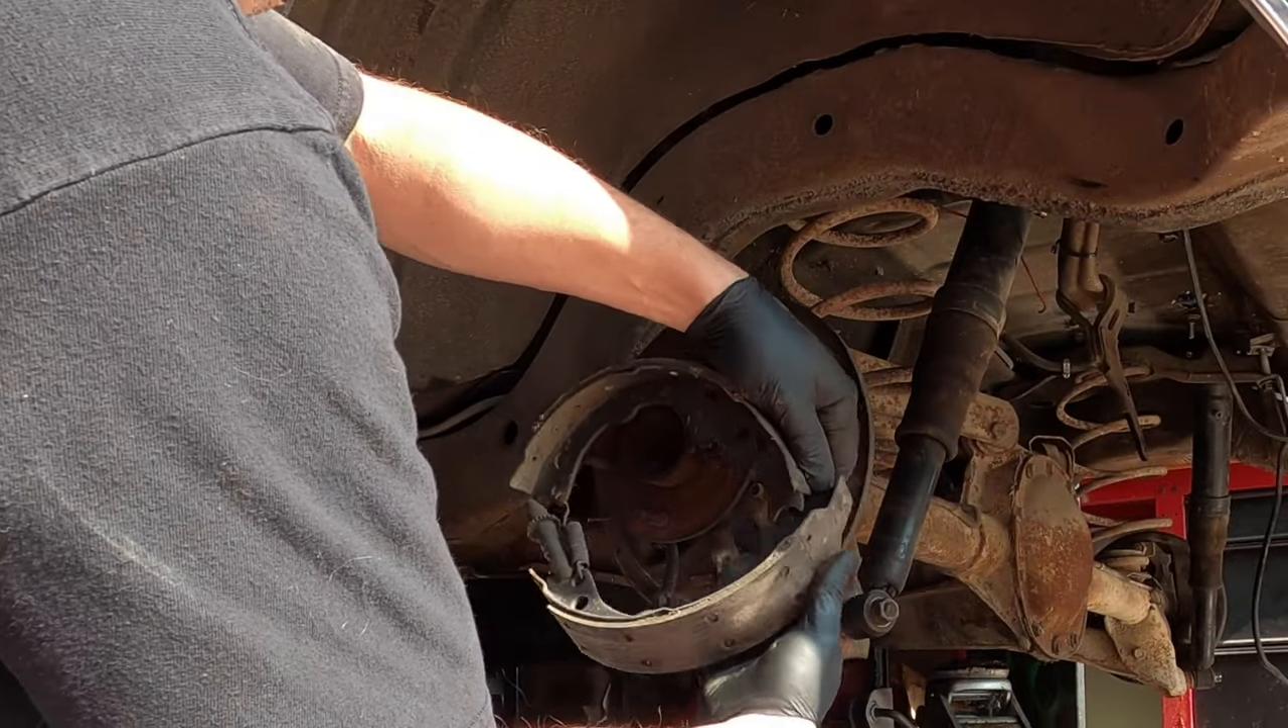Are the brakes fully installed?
No.